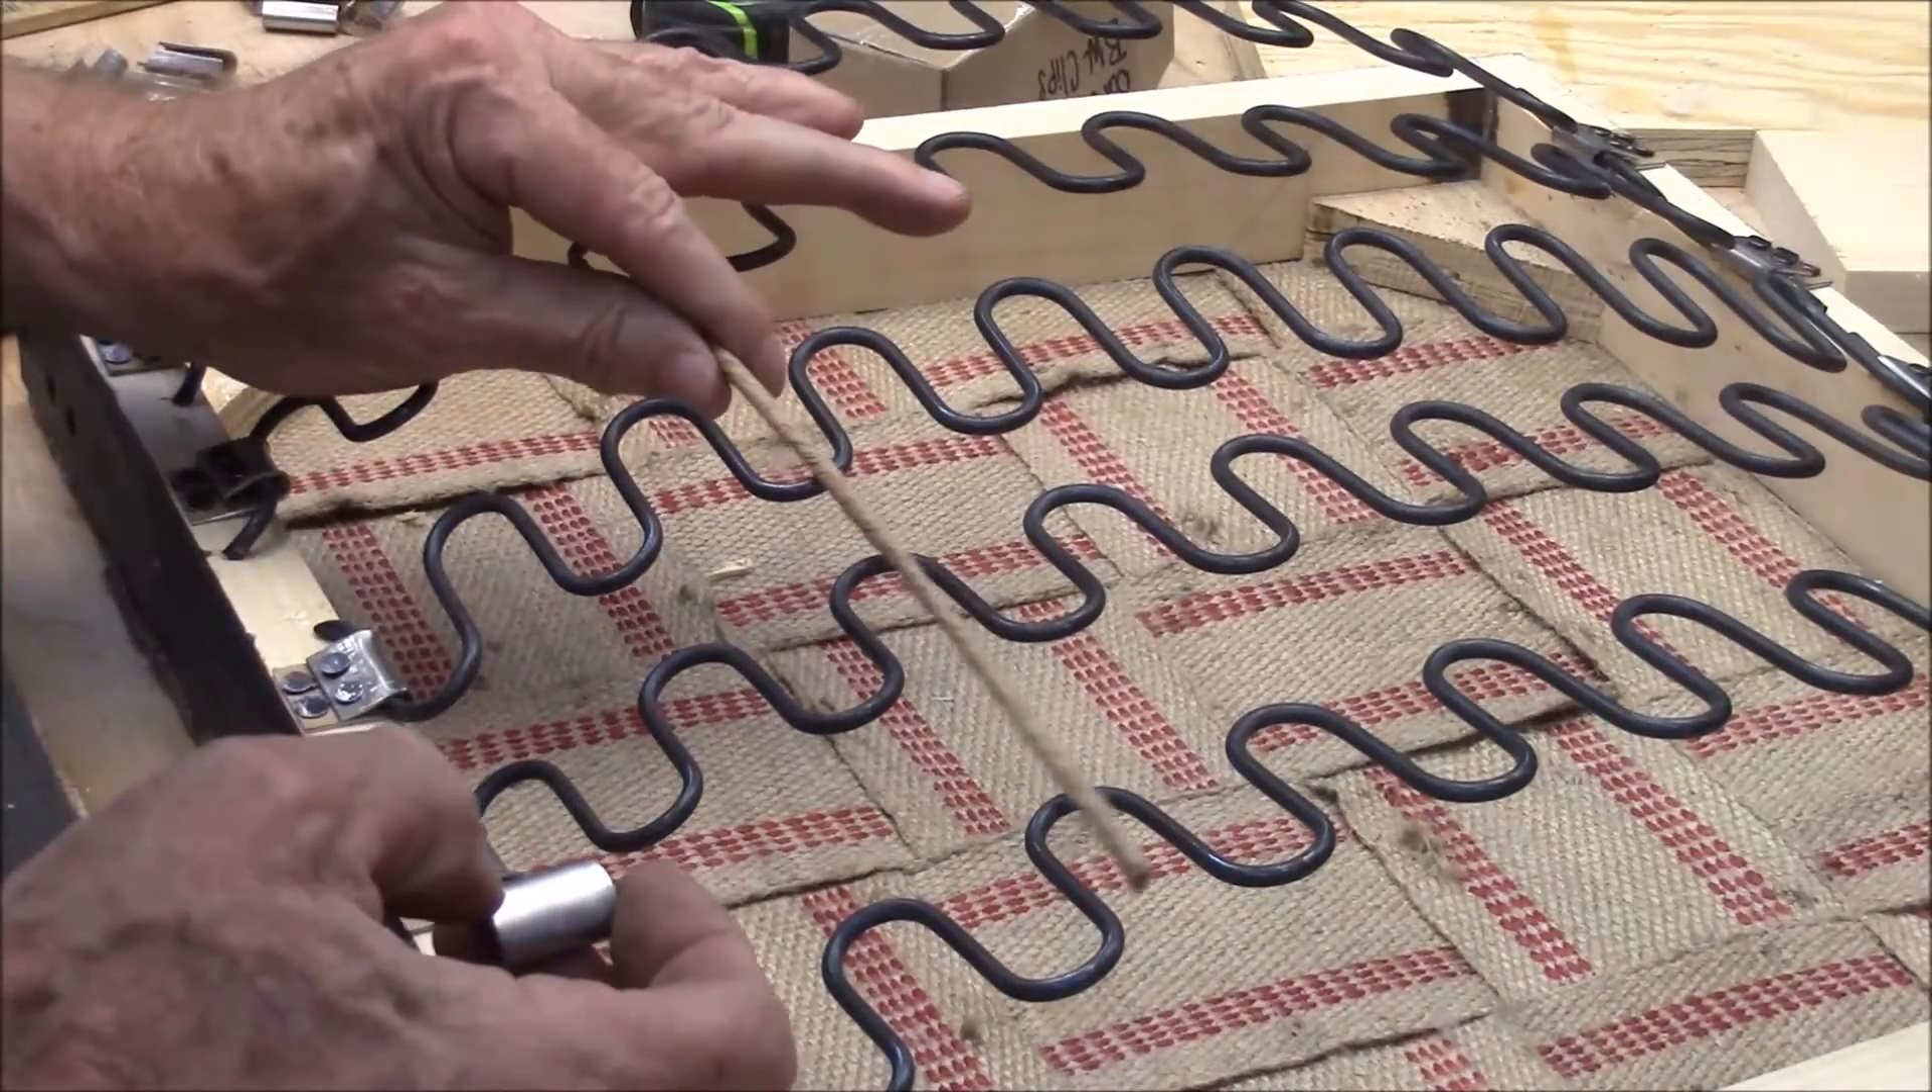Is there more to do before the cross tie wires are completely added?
Yes.